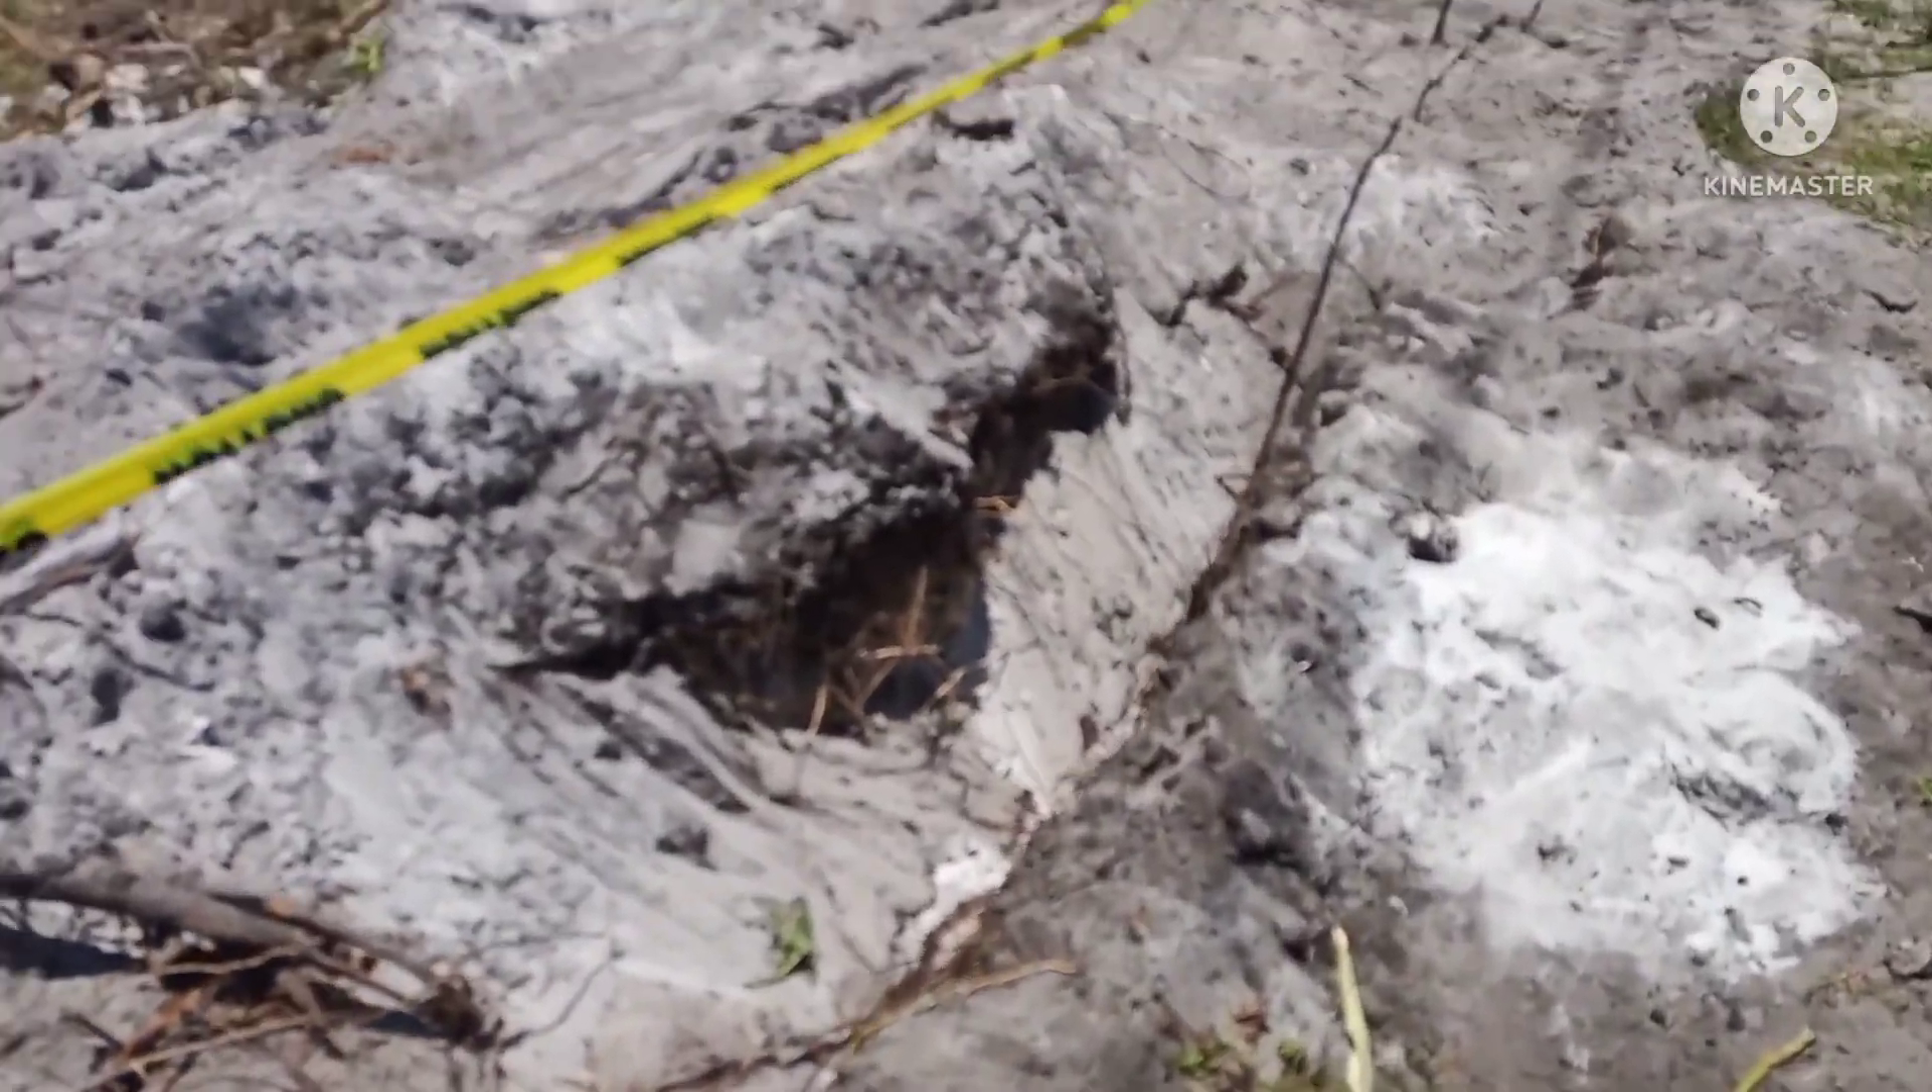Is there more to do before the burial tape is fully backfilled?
Yes.